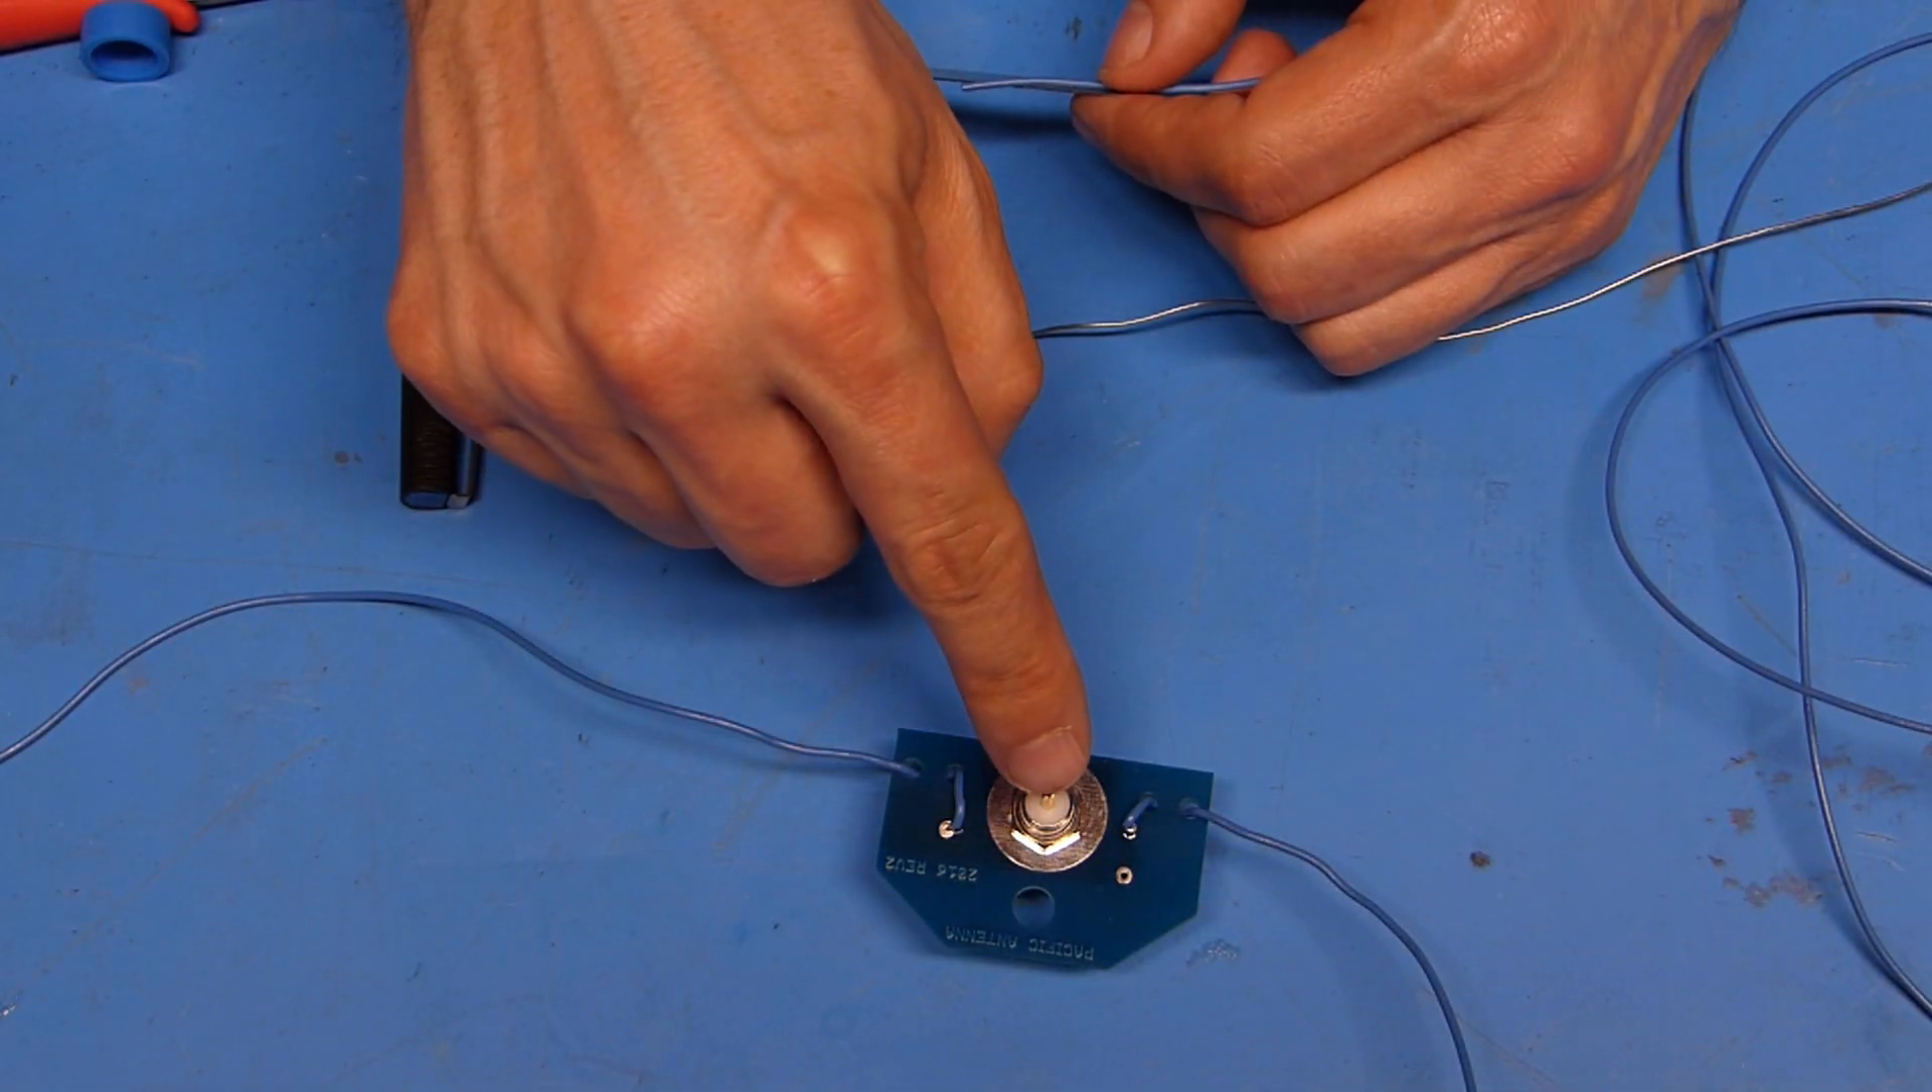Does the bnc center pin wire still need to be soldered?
Yes.